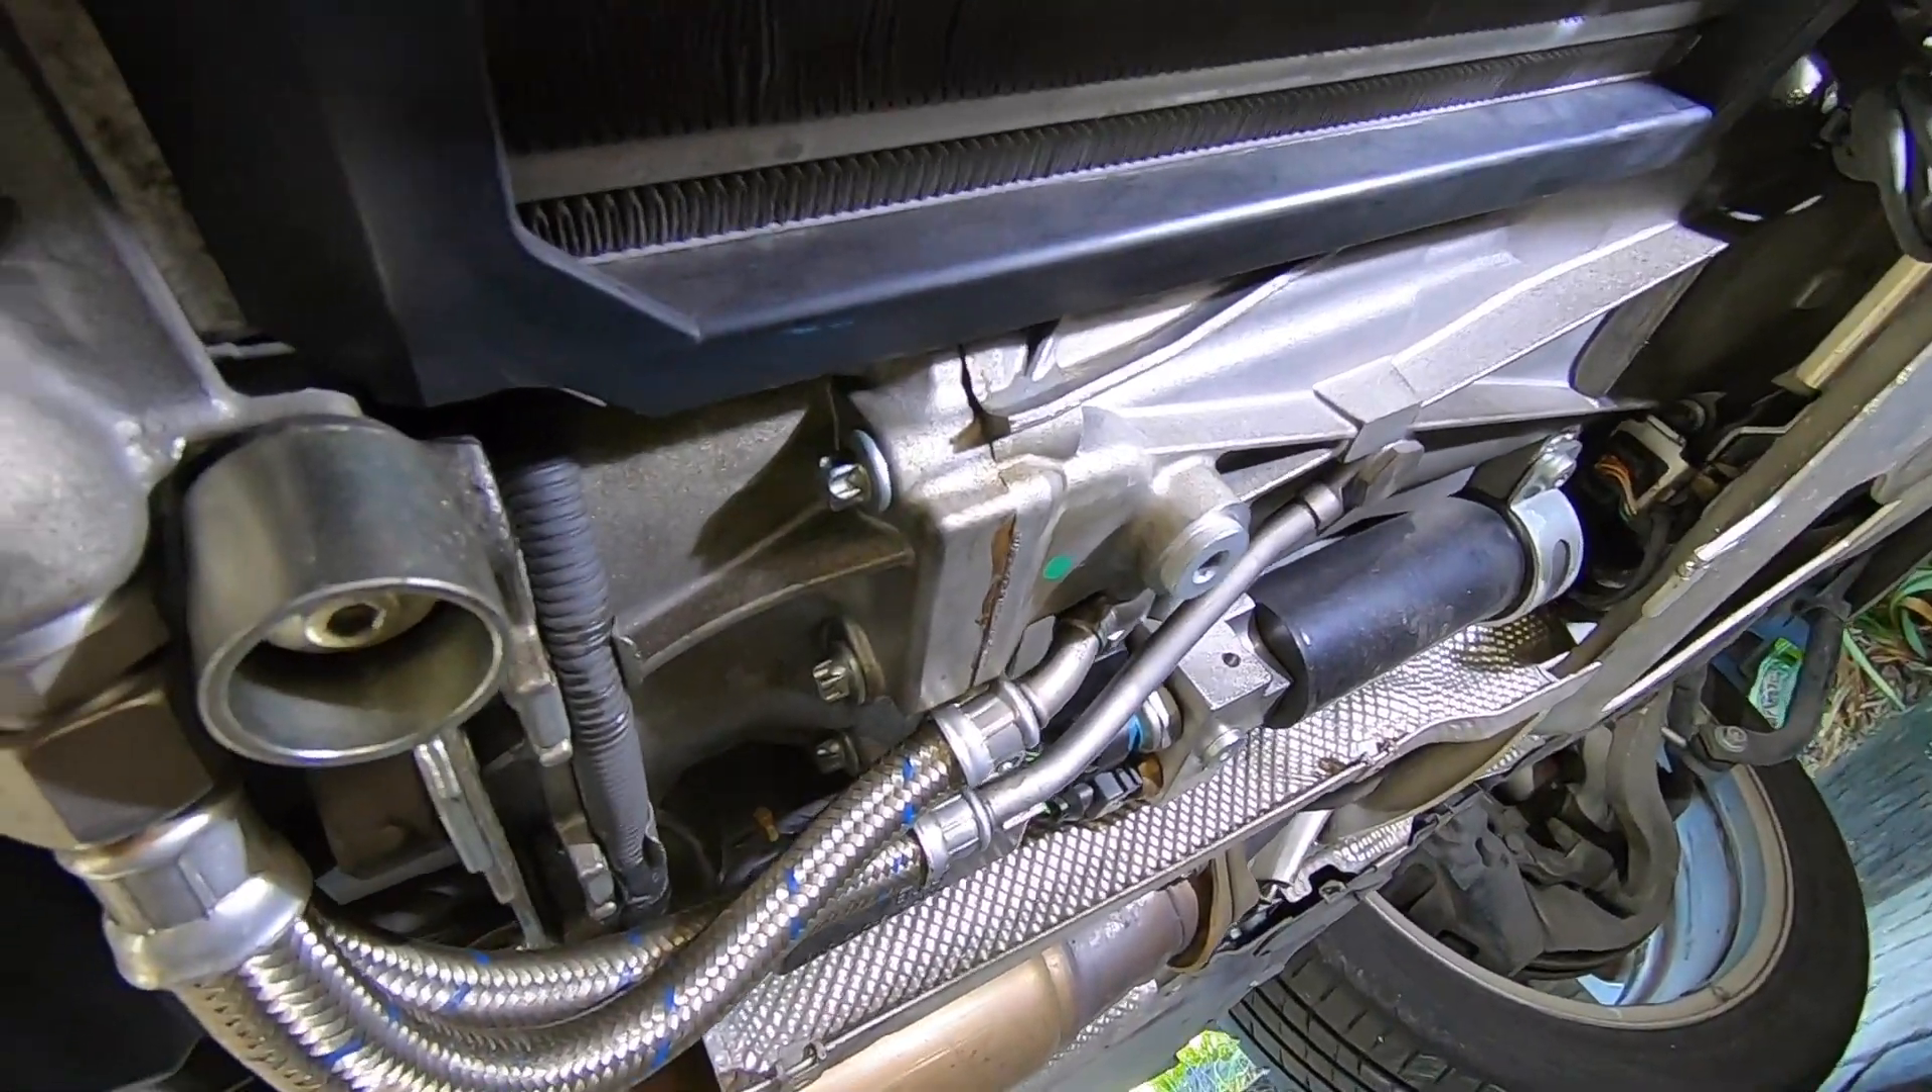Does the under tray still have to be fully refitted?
Yes.